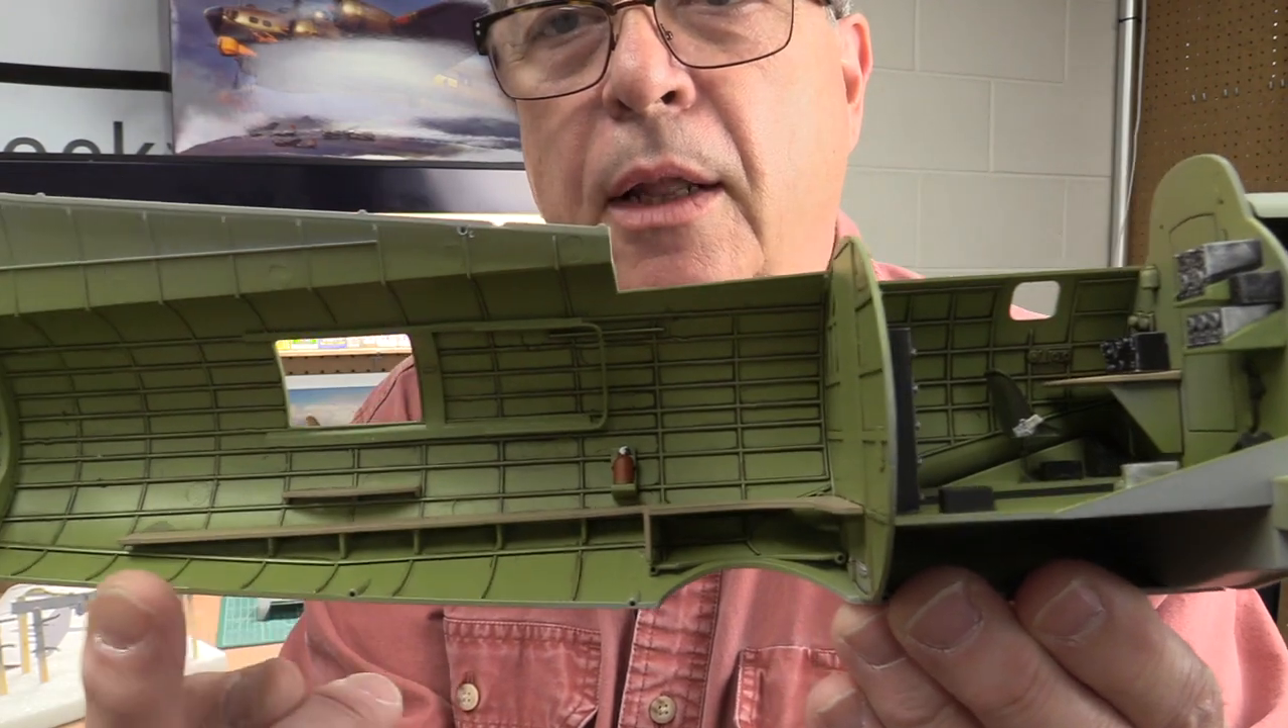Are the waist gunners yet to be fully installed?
Yes.